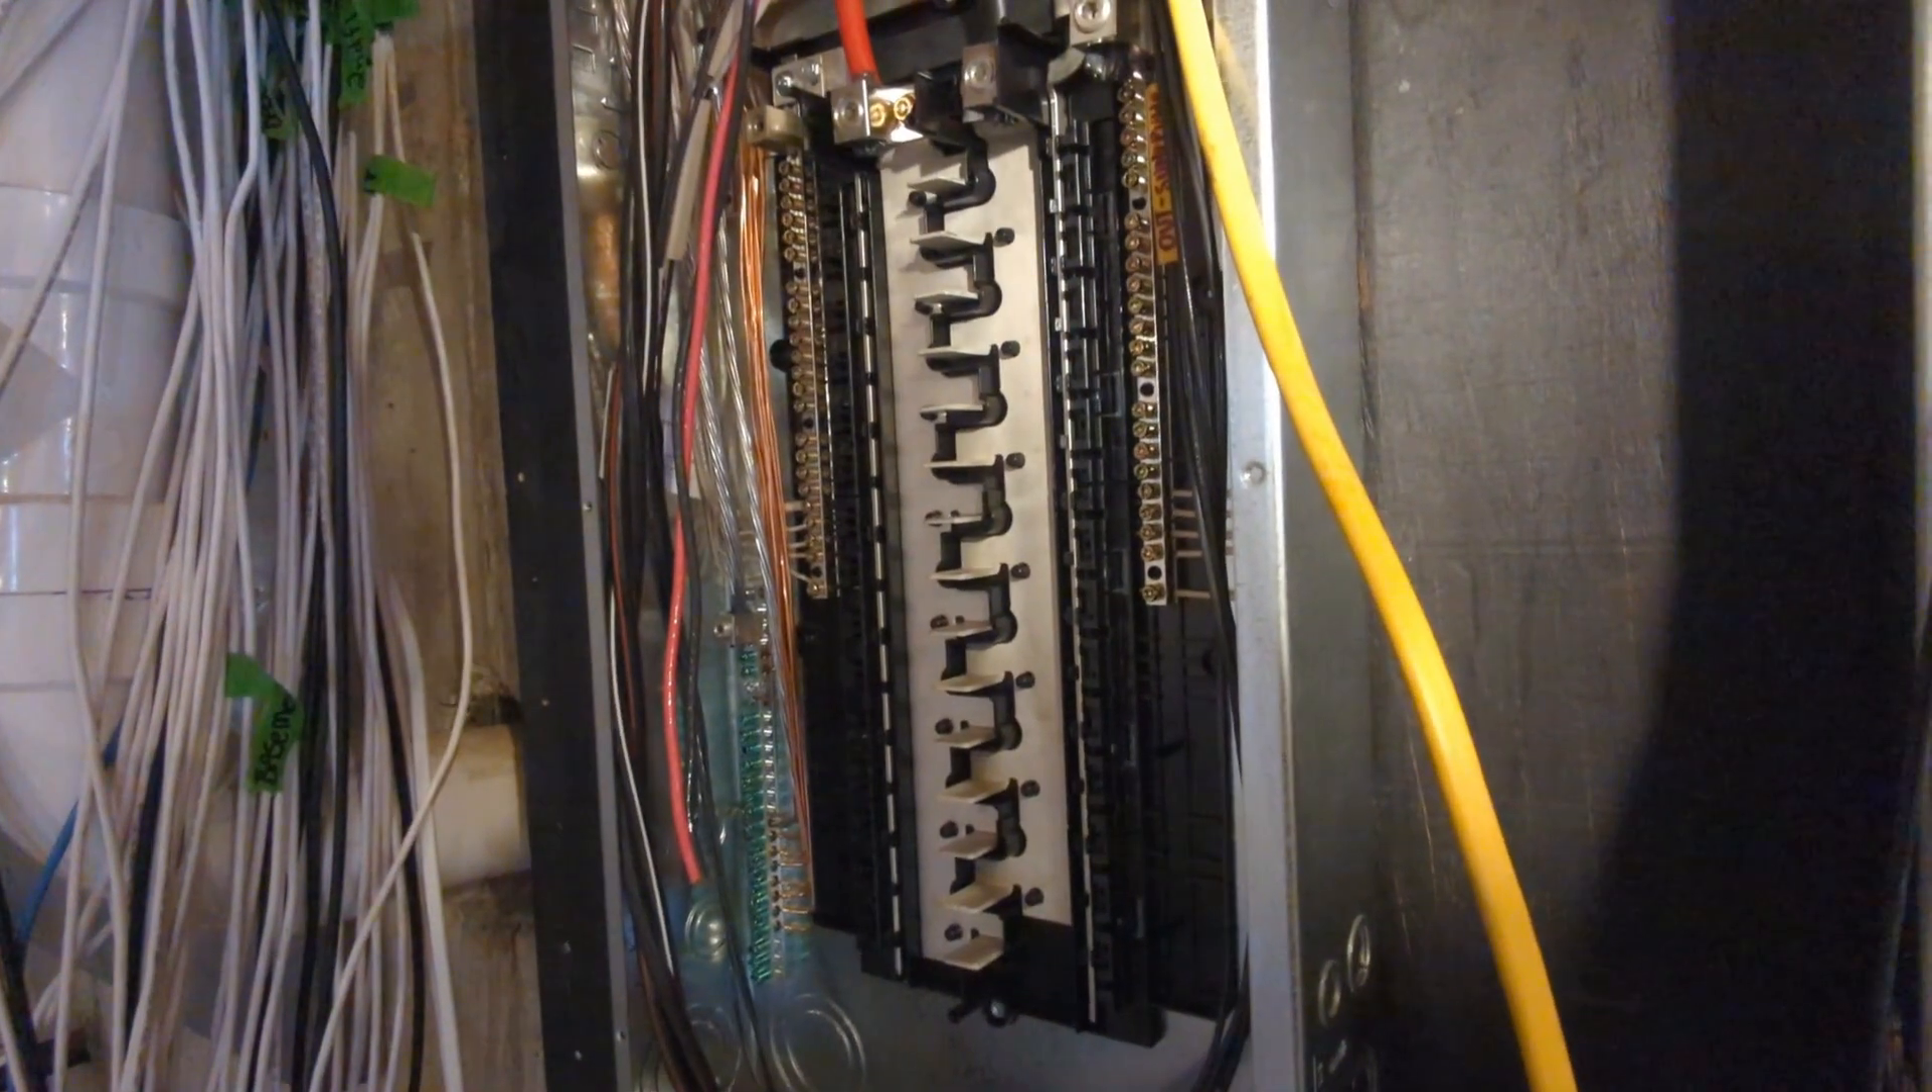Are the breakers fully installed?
No.